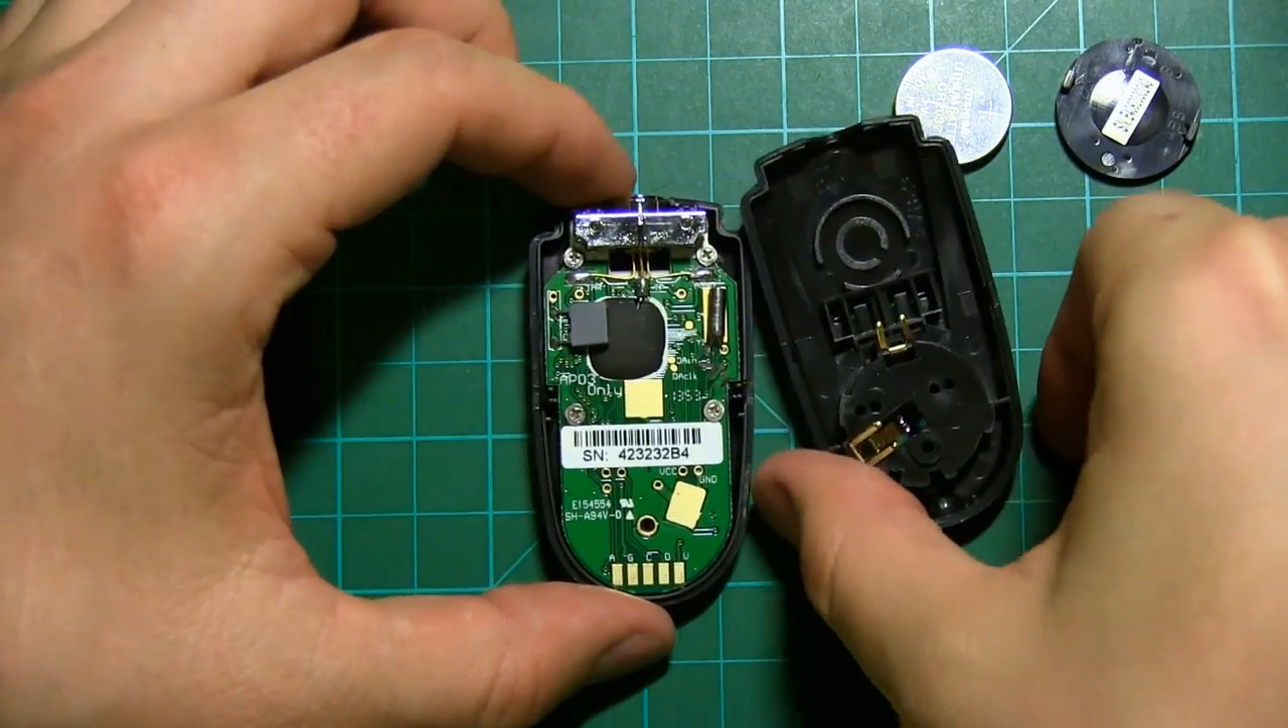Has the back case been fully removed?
Yes.